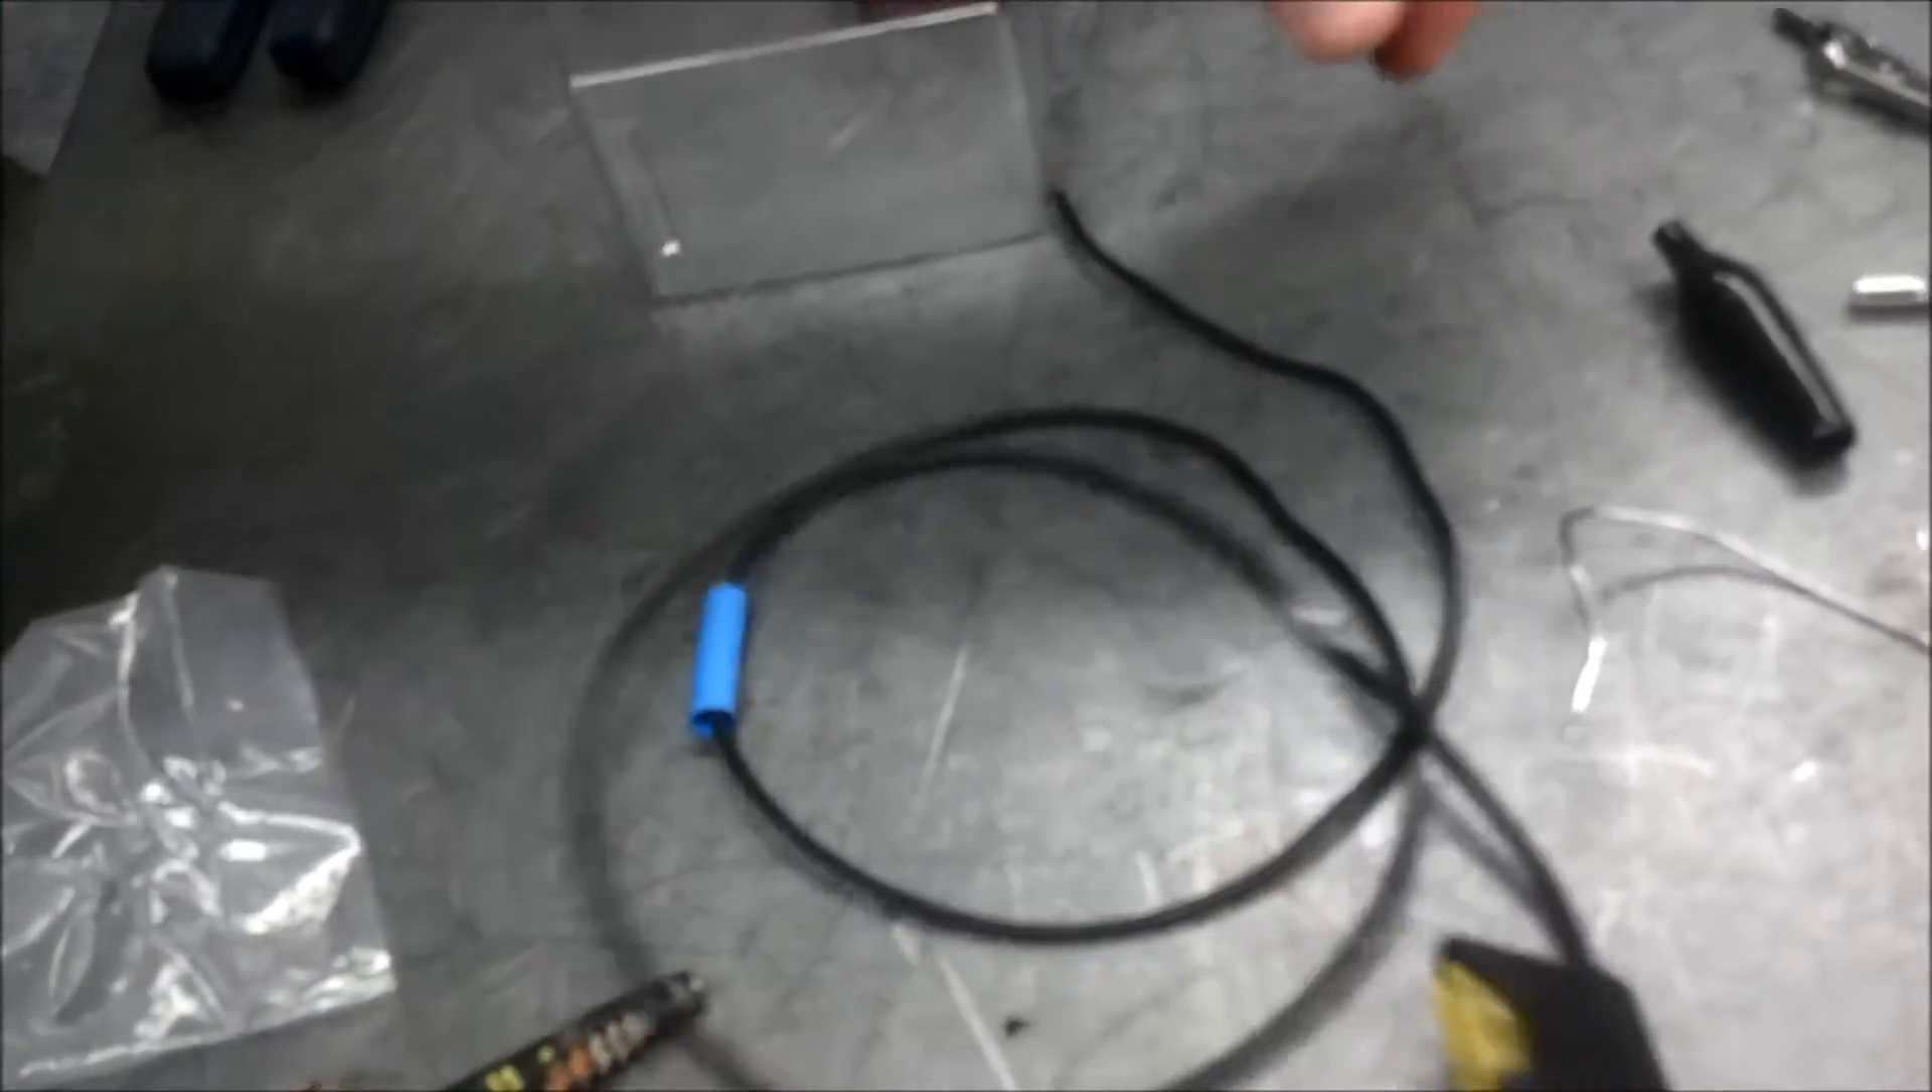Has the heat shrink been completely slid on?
Yes.